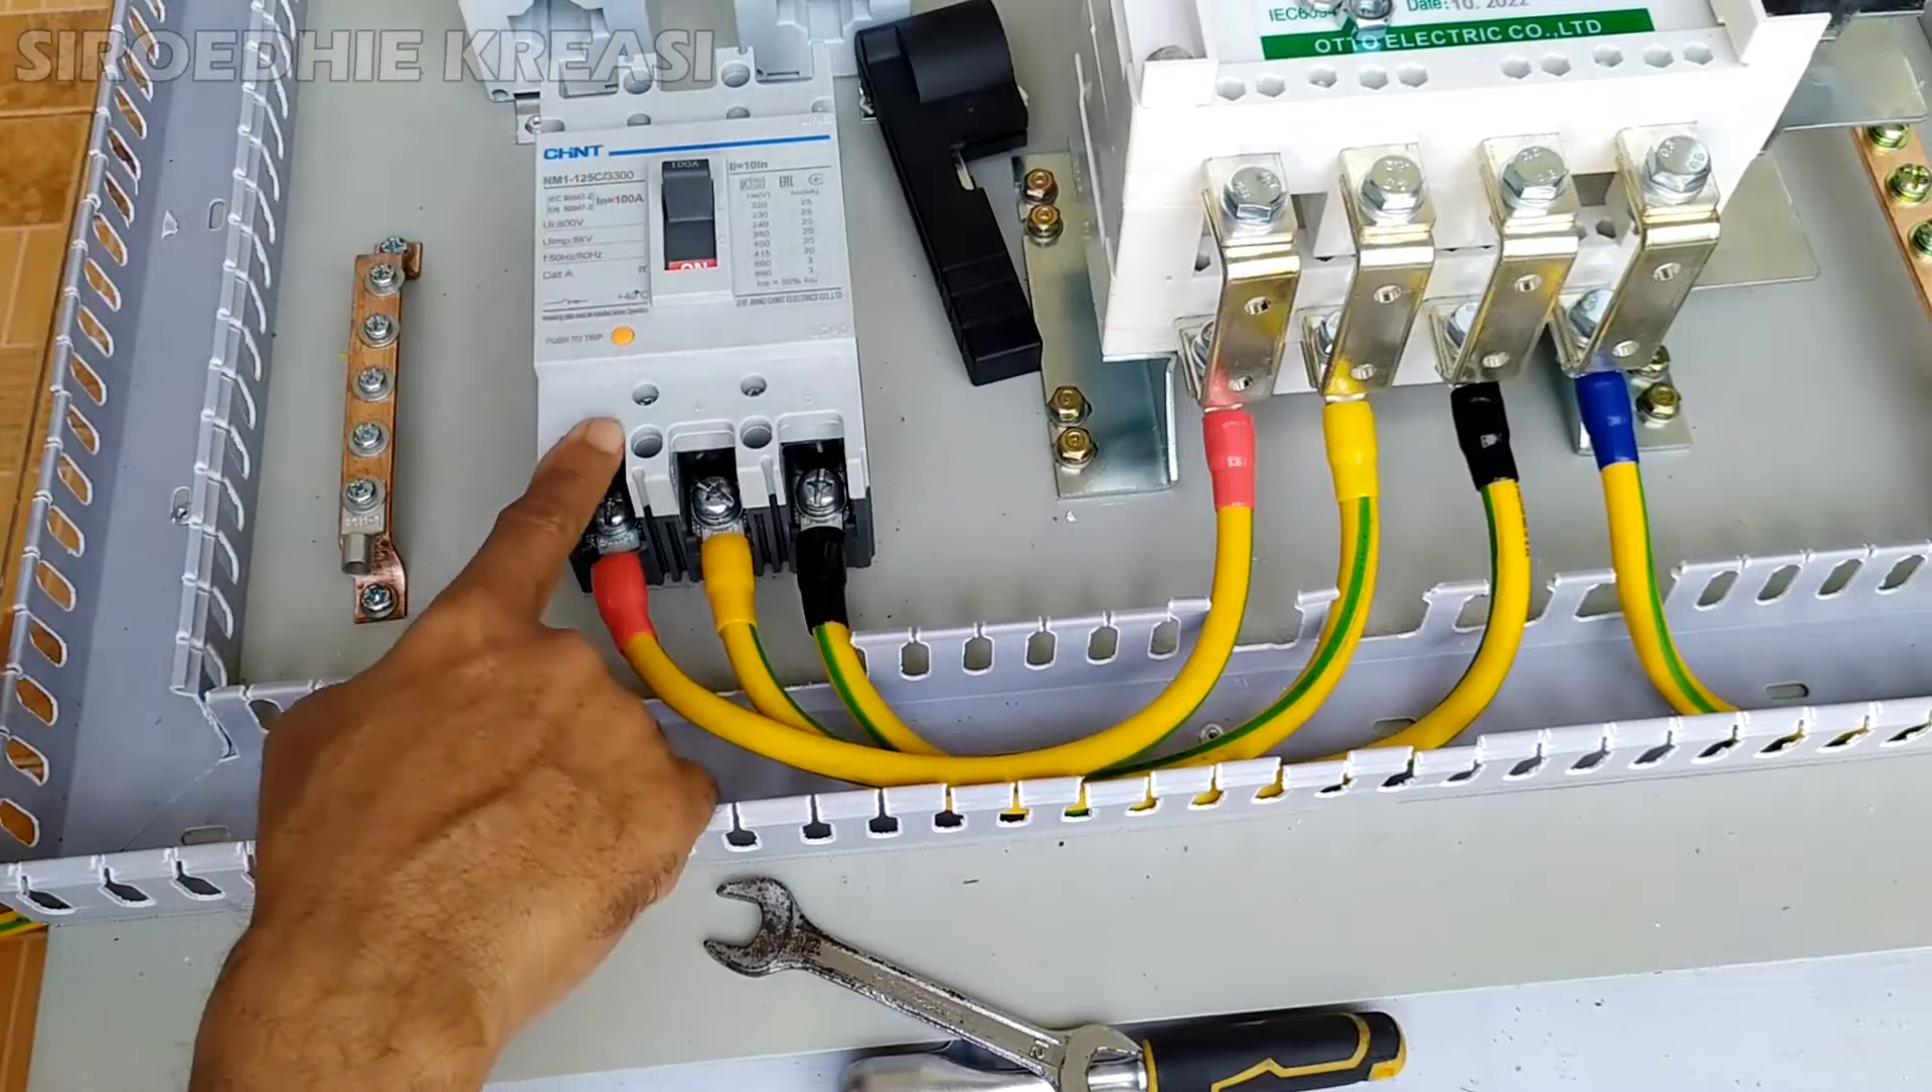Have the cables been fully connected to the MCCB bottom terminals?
Yes.